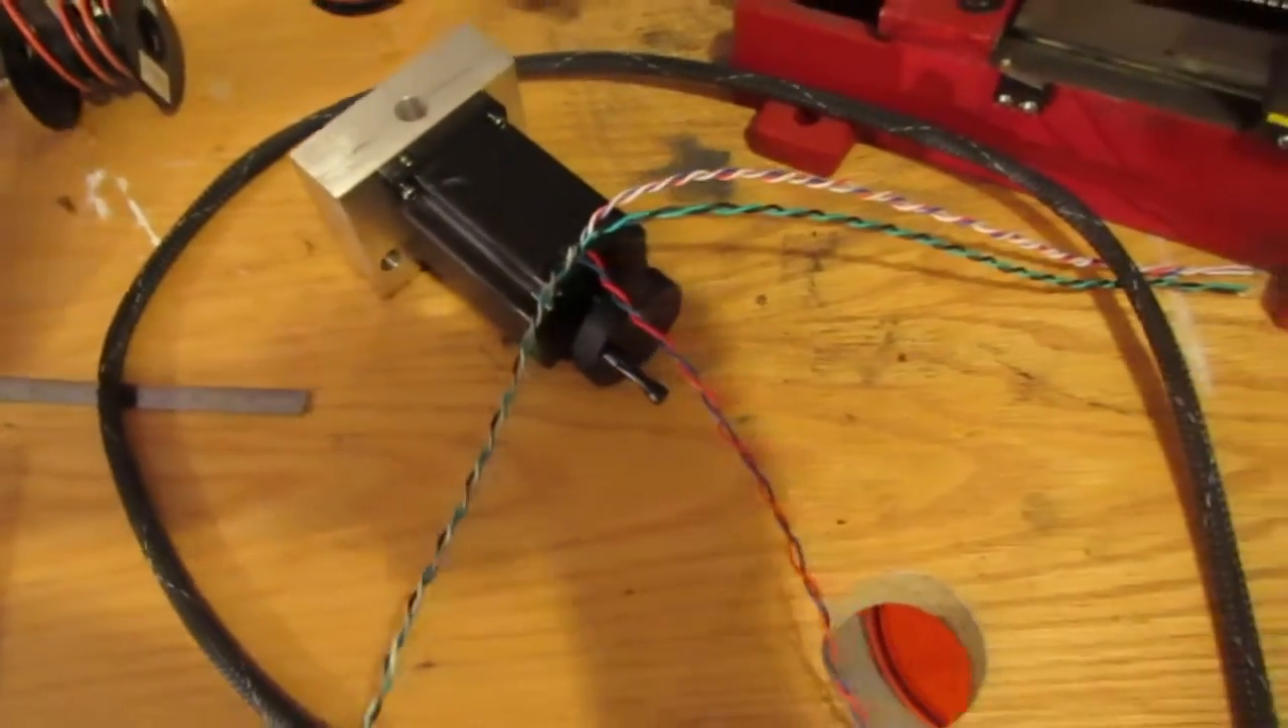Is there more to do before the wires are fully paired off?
No.